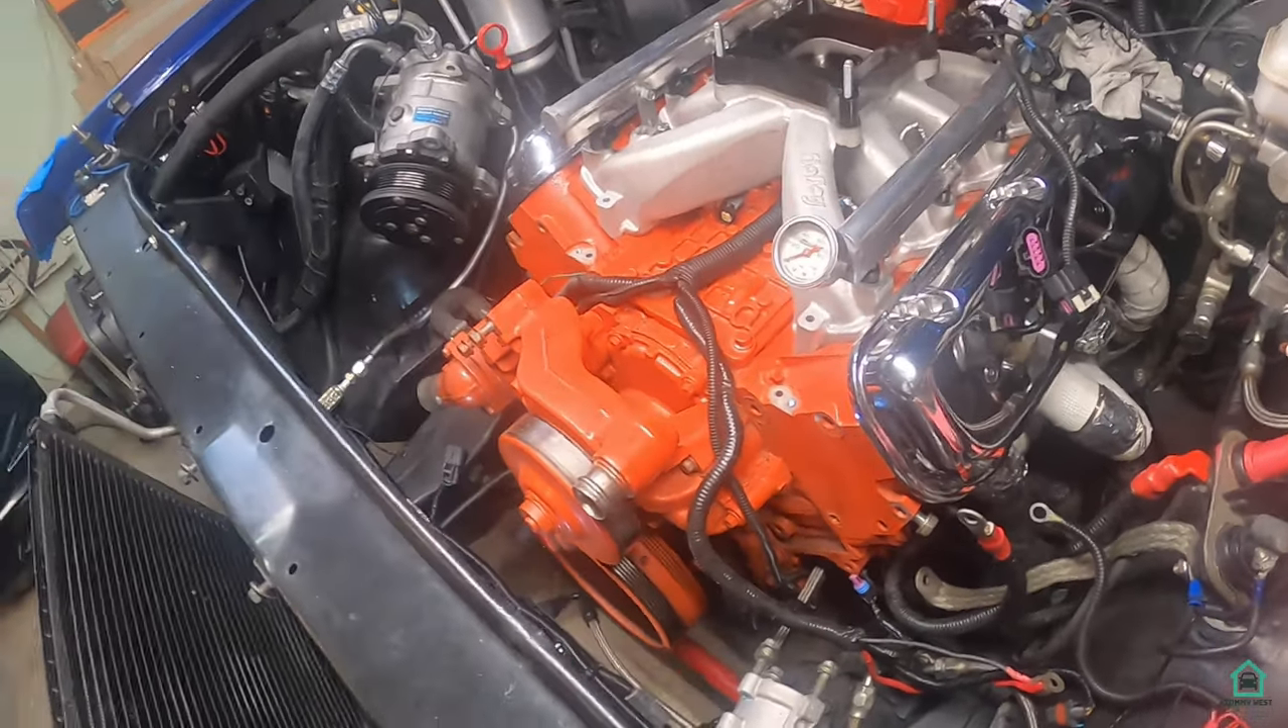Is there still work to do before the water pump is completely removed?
Yes.